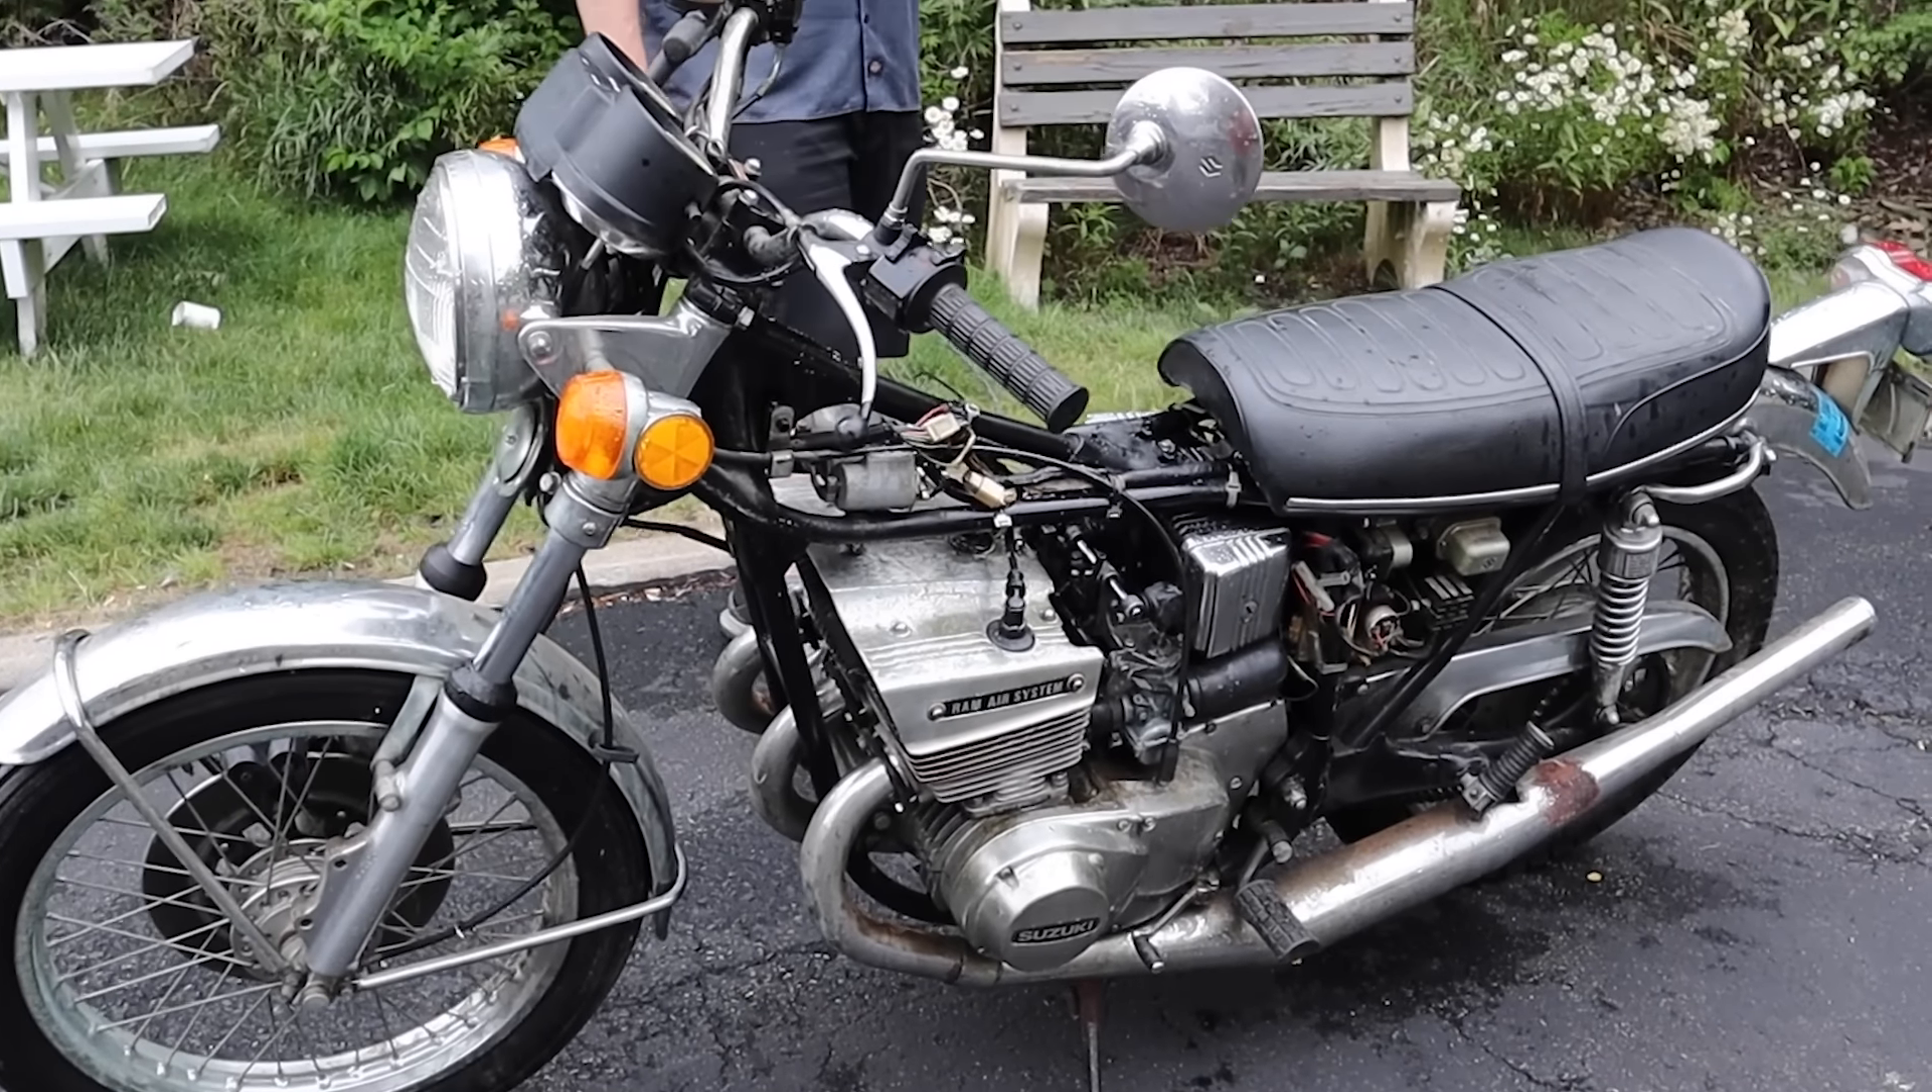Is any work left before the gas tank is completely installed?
Yes.